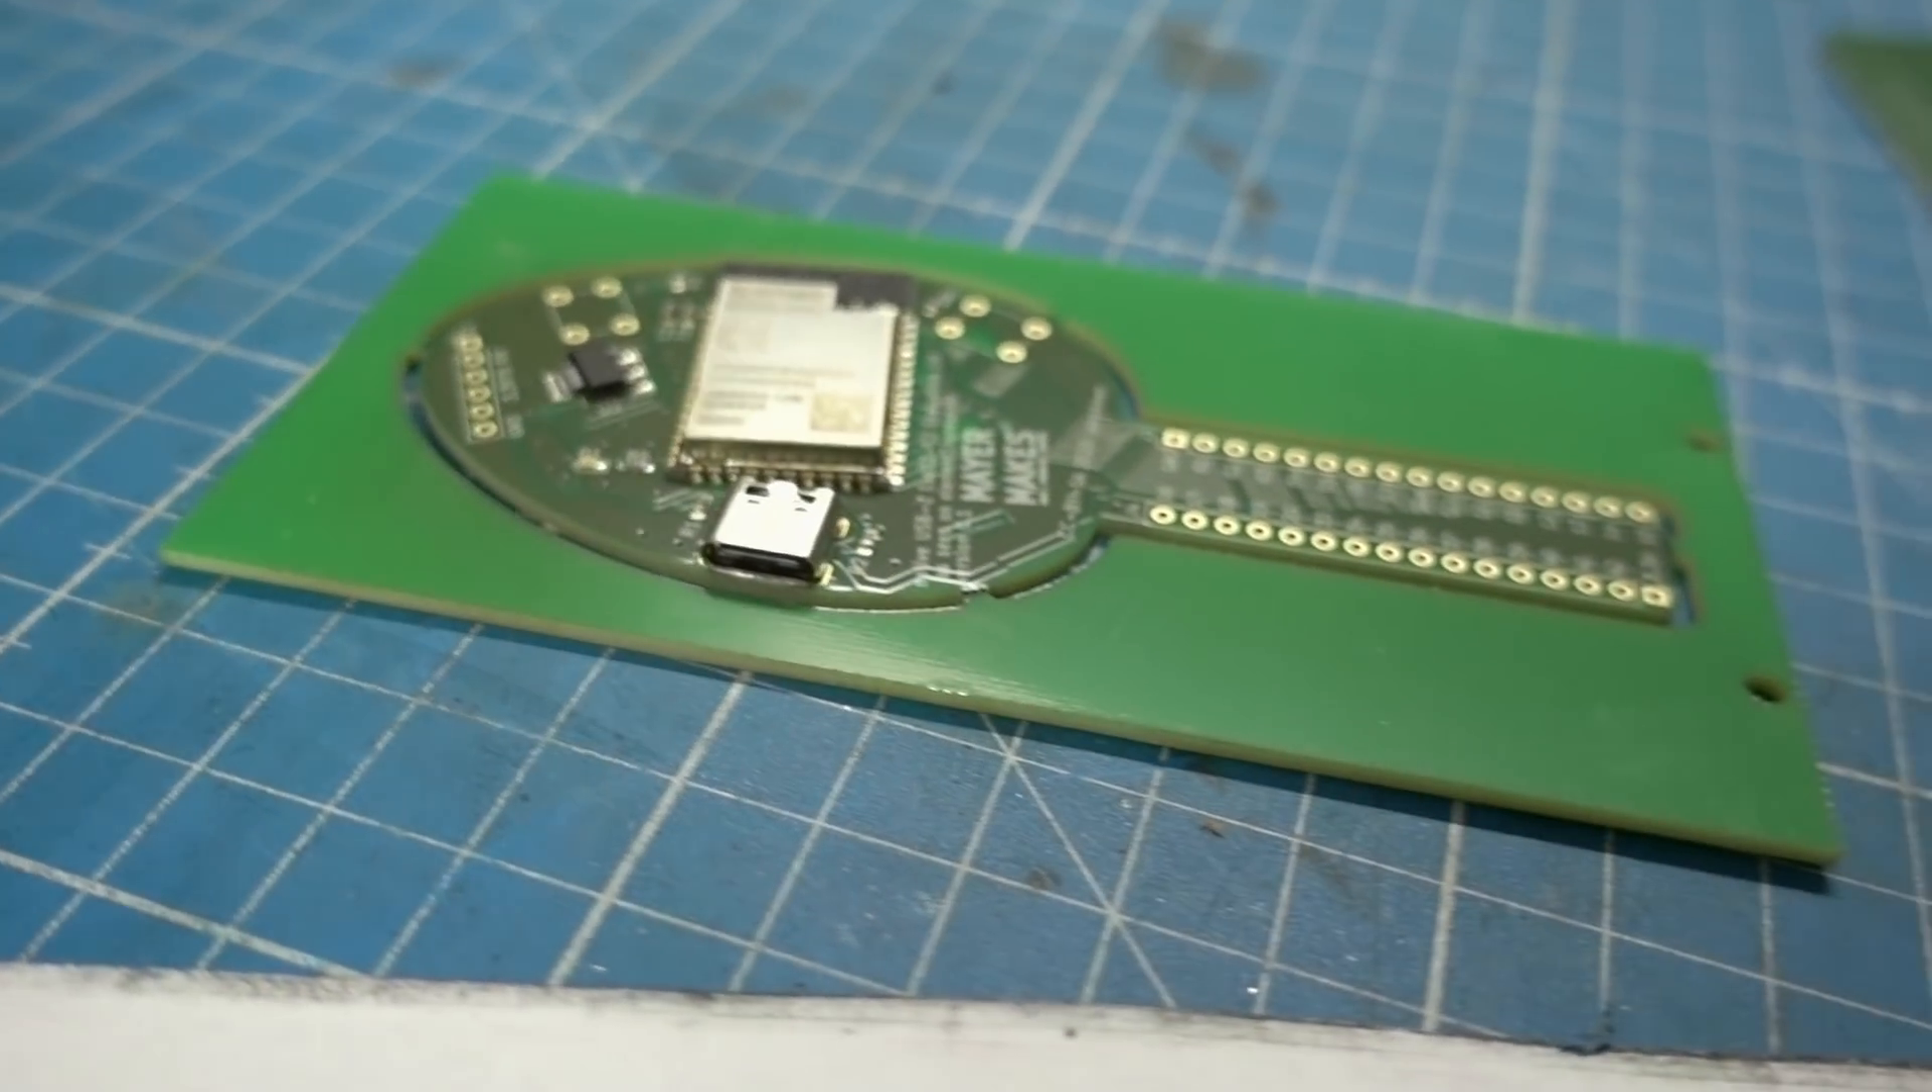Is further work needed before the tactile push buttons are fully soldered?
Yes.